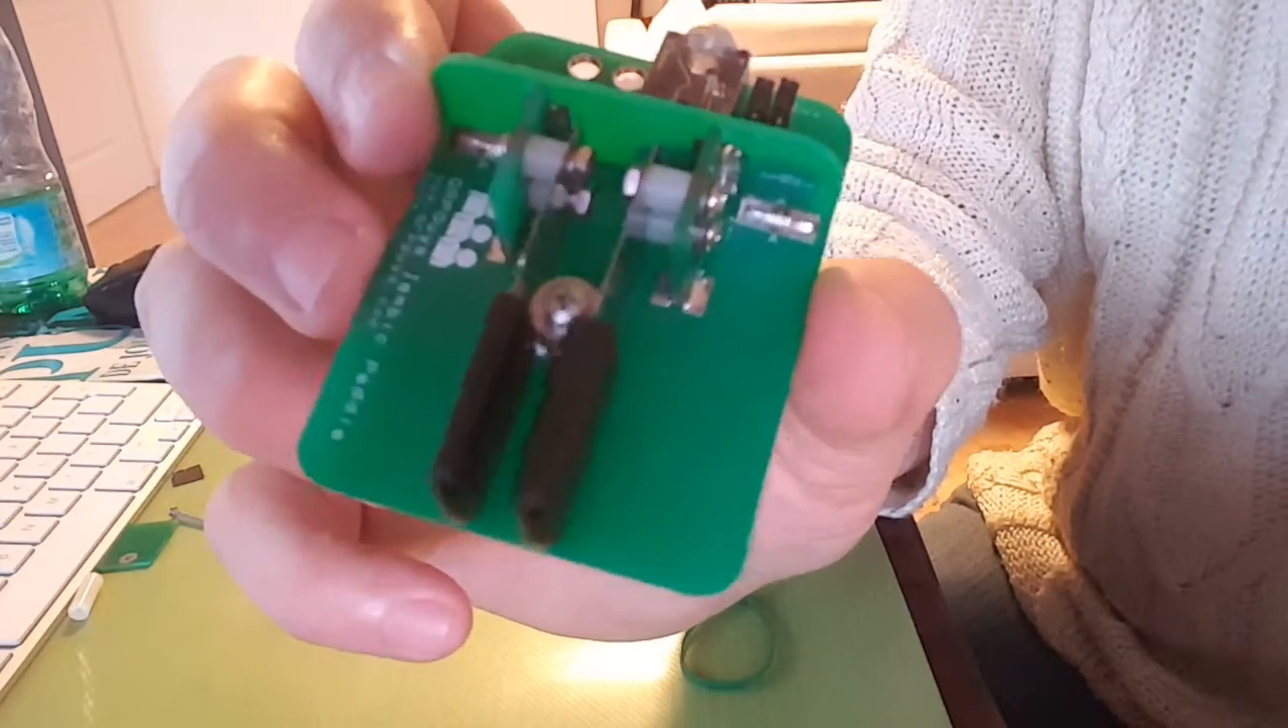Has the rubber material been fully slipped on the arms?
Yes.